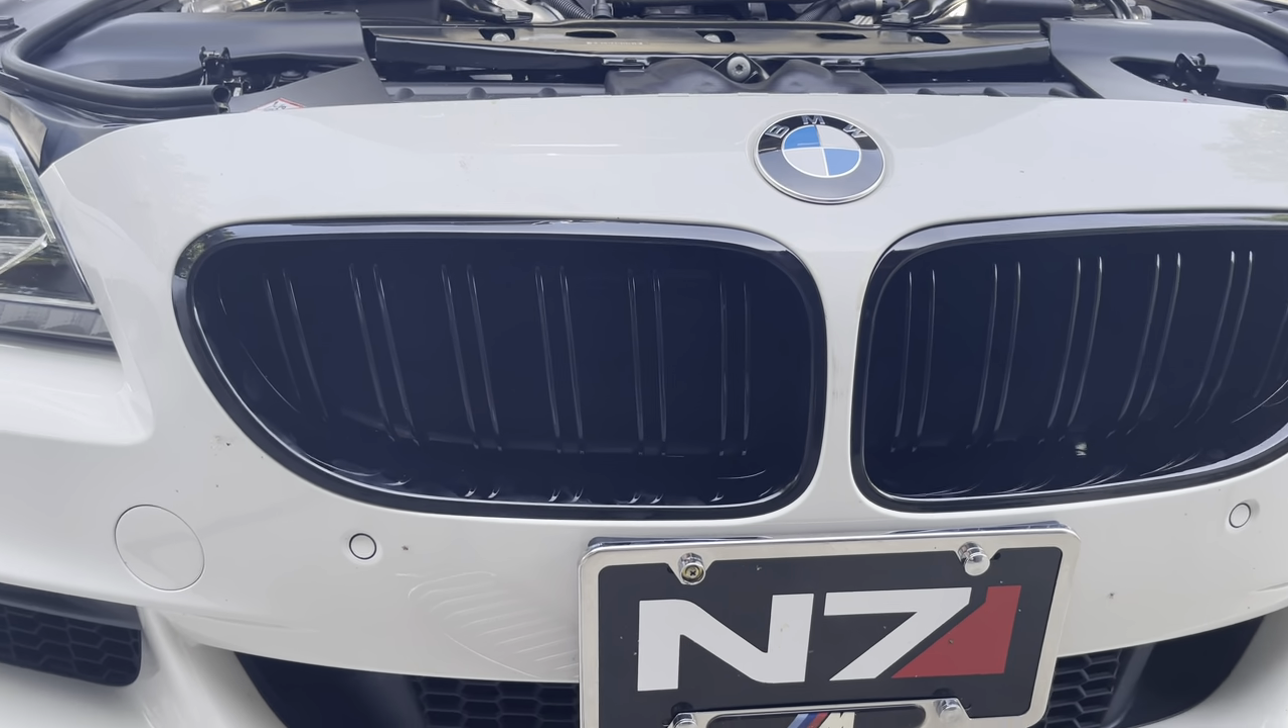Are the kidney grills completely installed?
Yes.